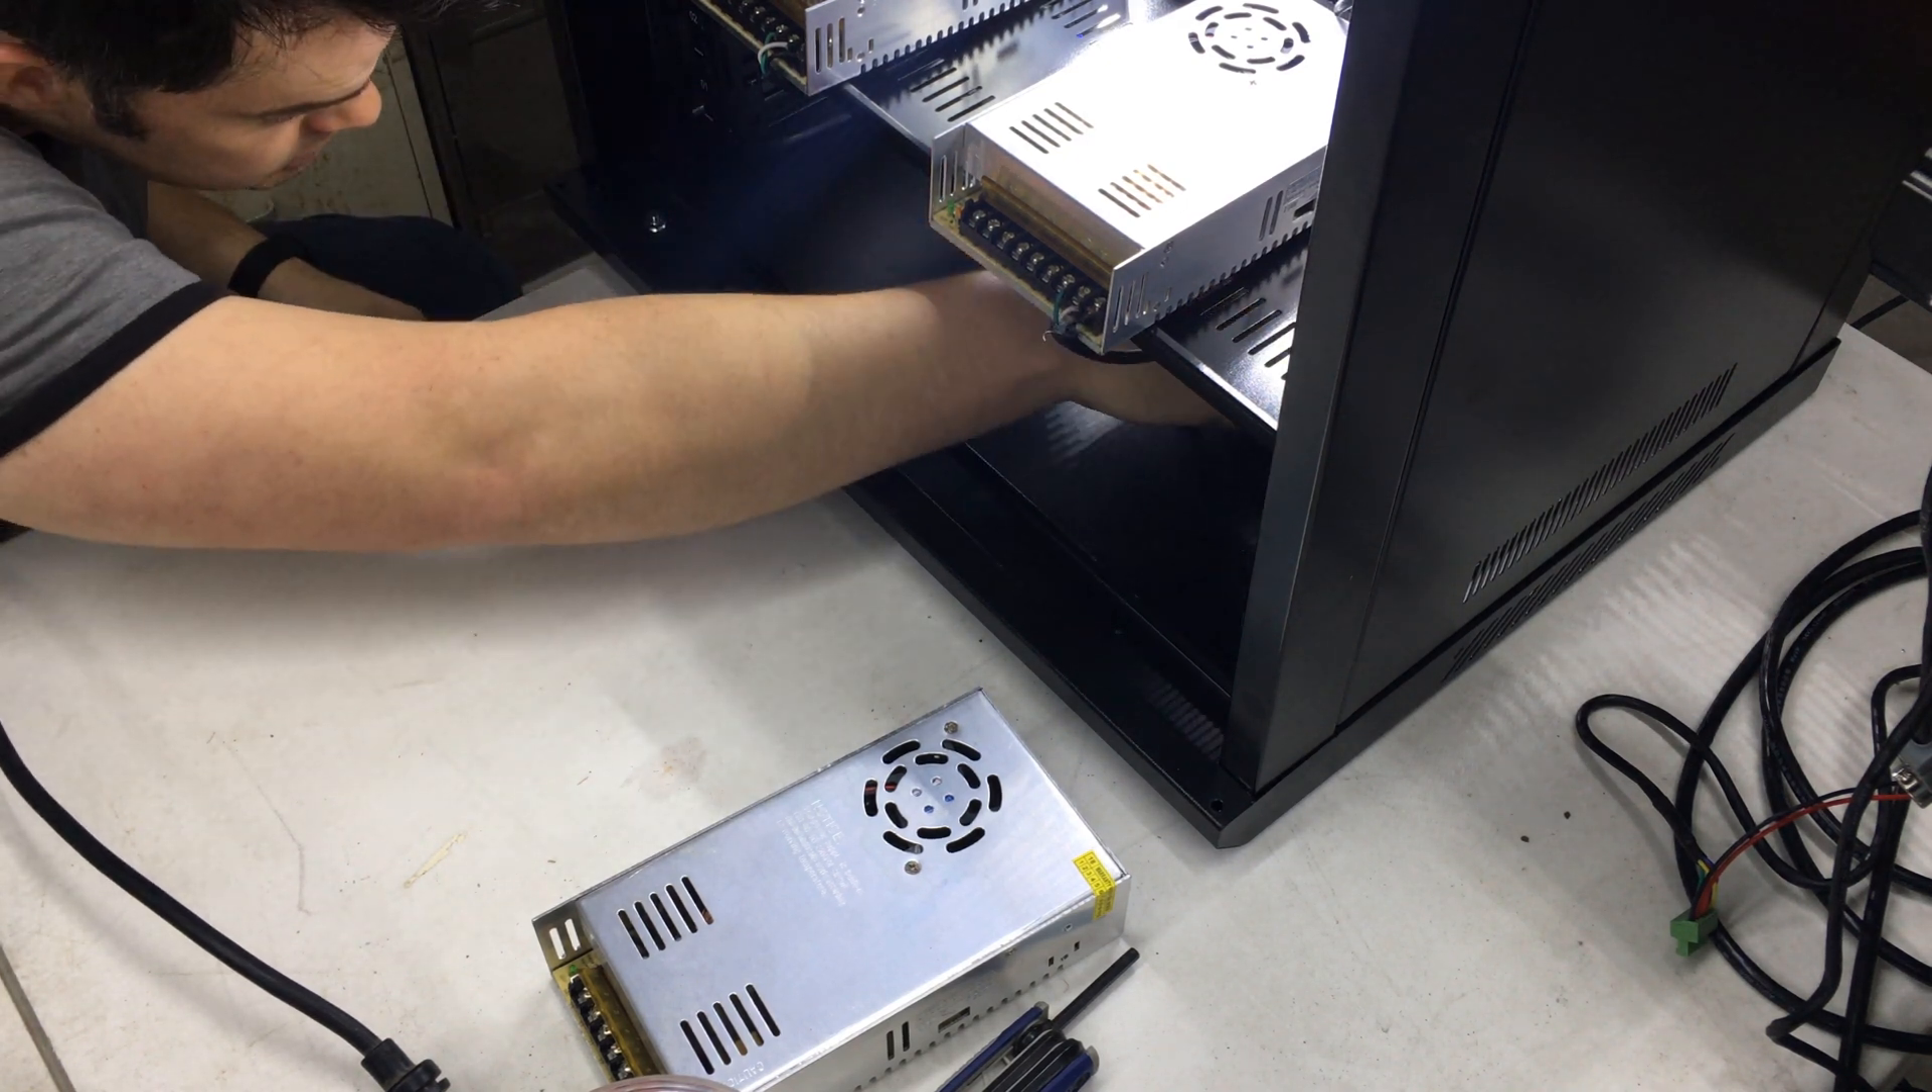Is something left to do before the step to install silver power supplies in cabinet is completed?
Yes.